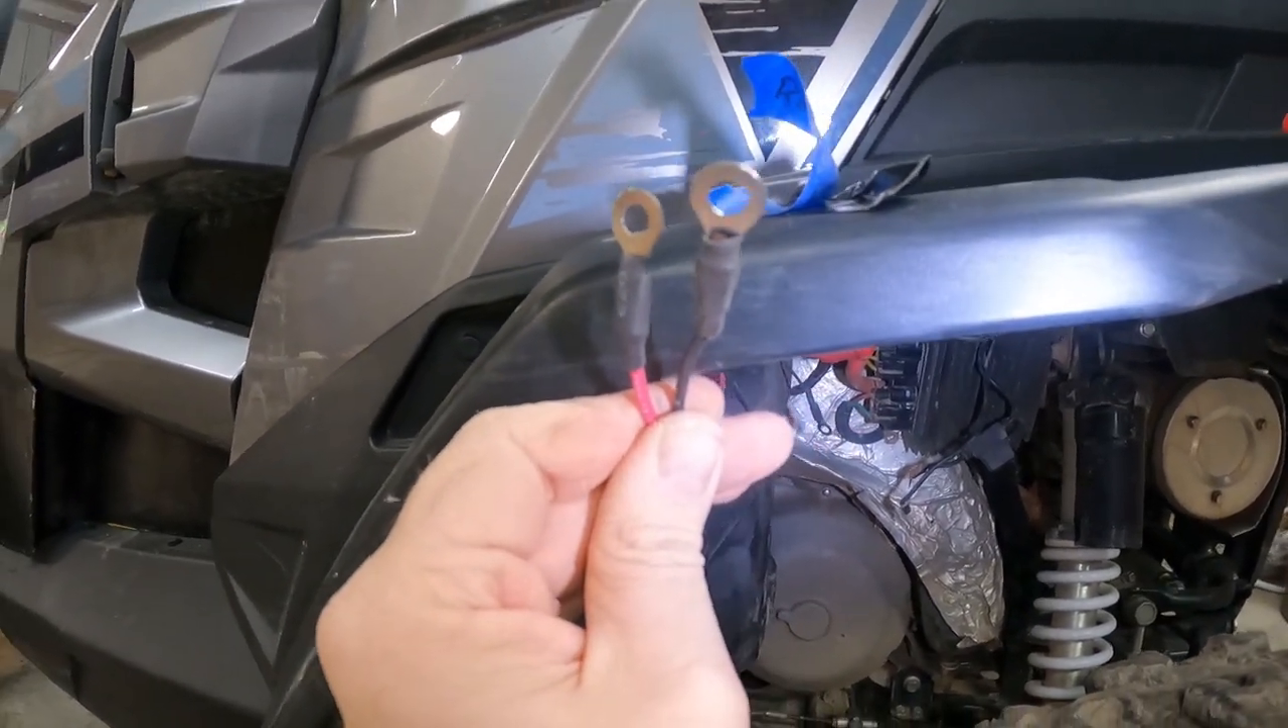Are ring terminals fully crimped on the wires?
Yes.